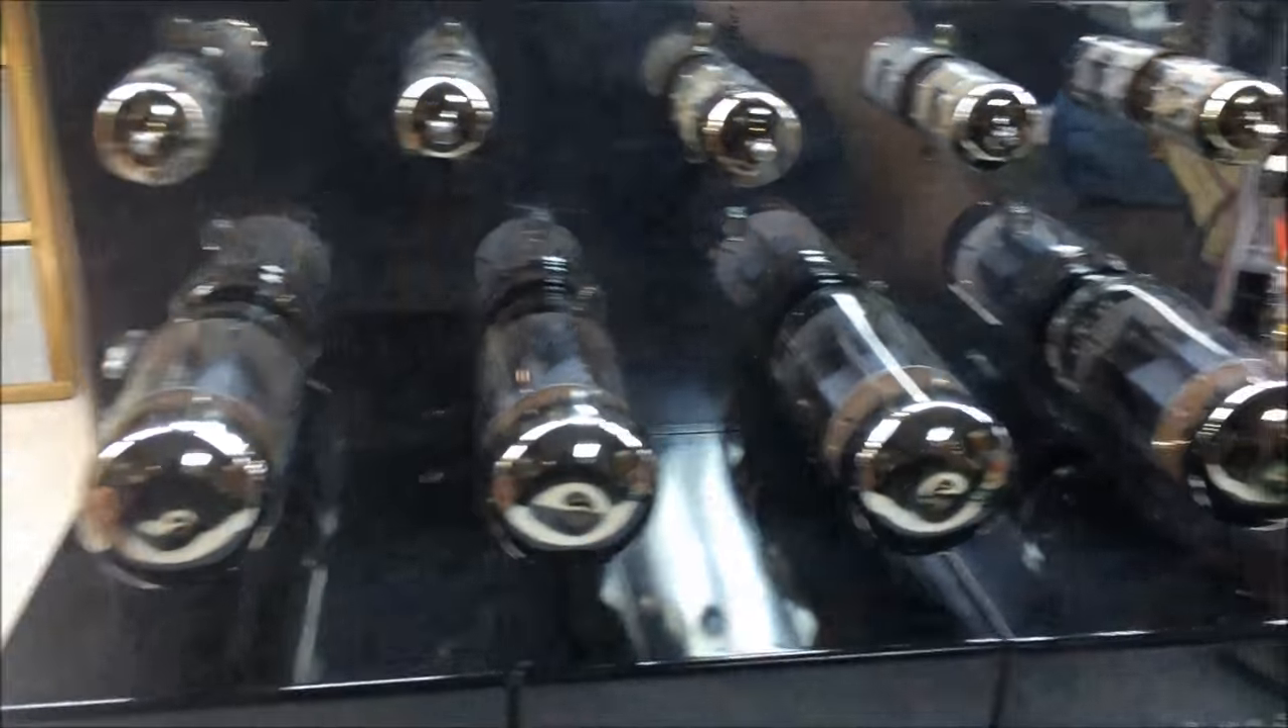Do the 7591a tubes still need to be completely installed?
No.